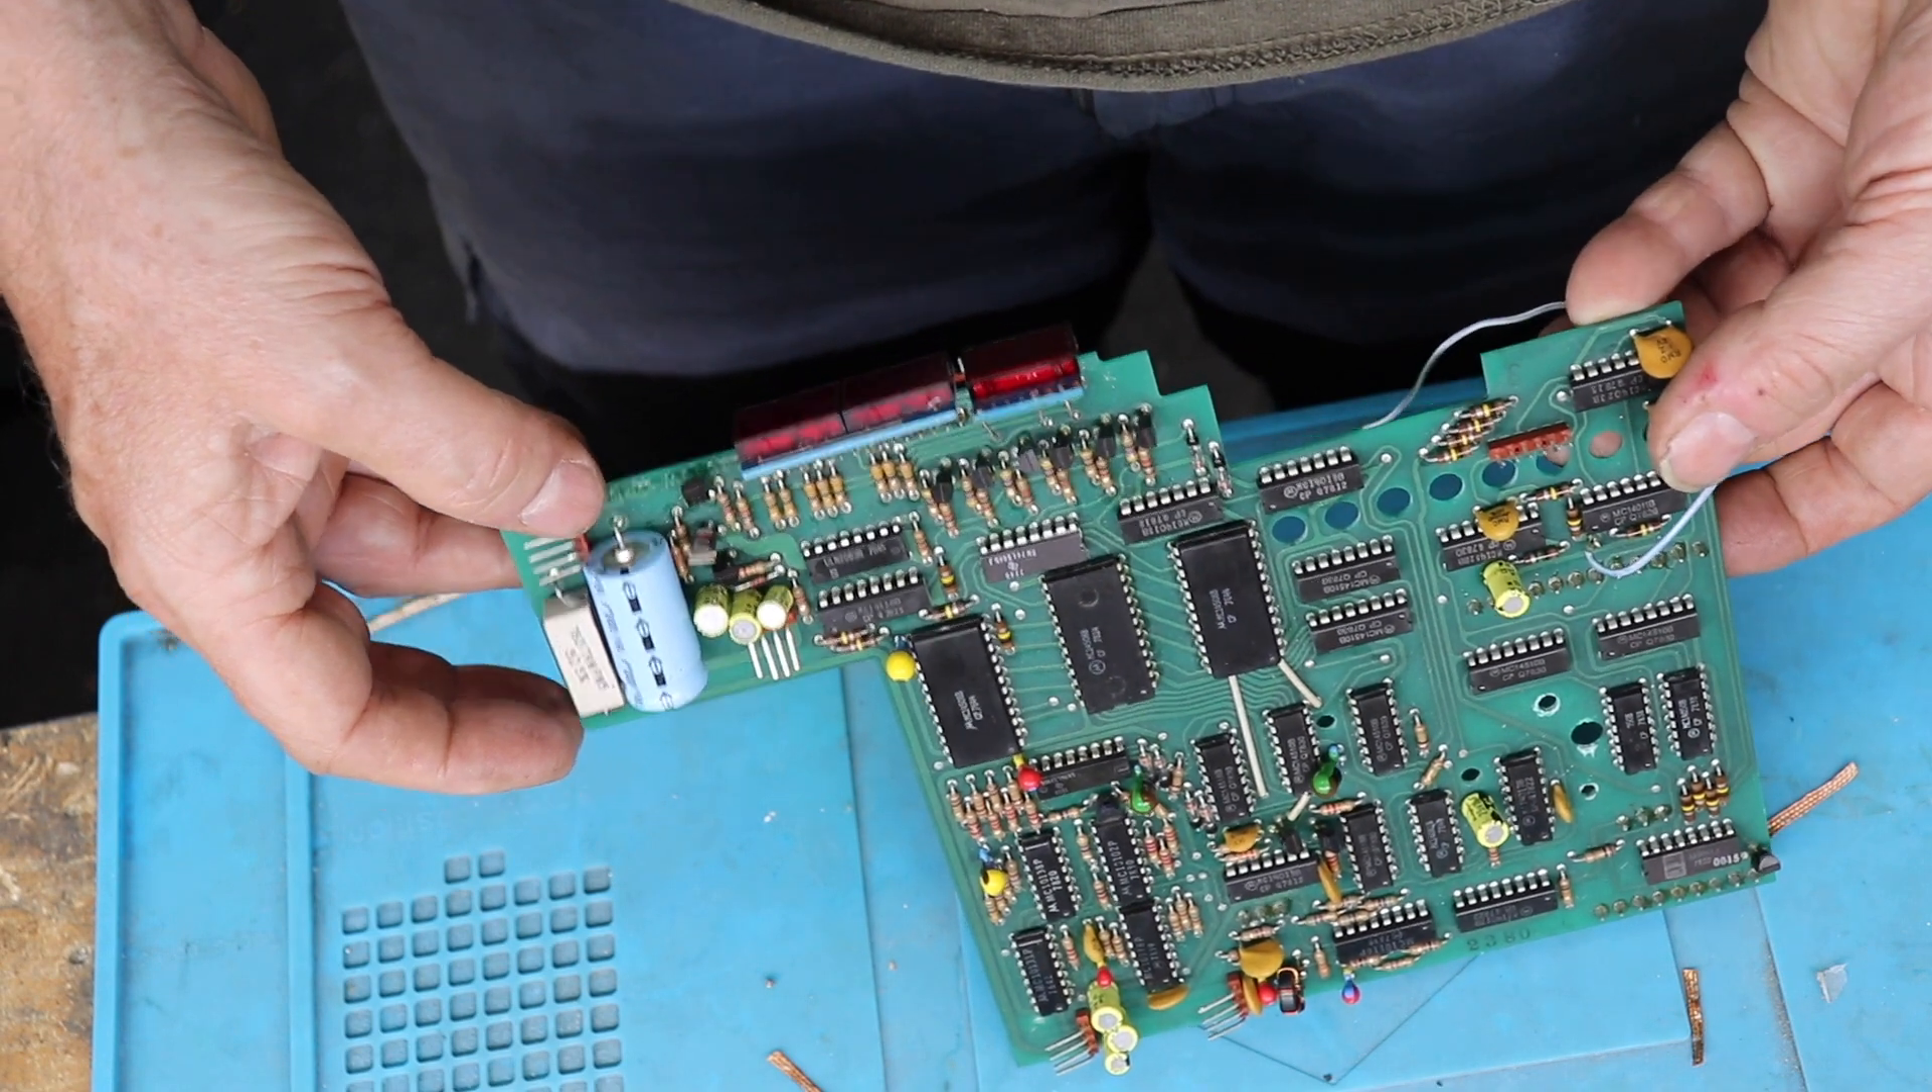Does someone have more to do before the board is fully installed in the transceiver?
Yes.